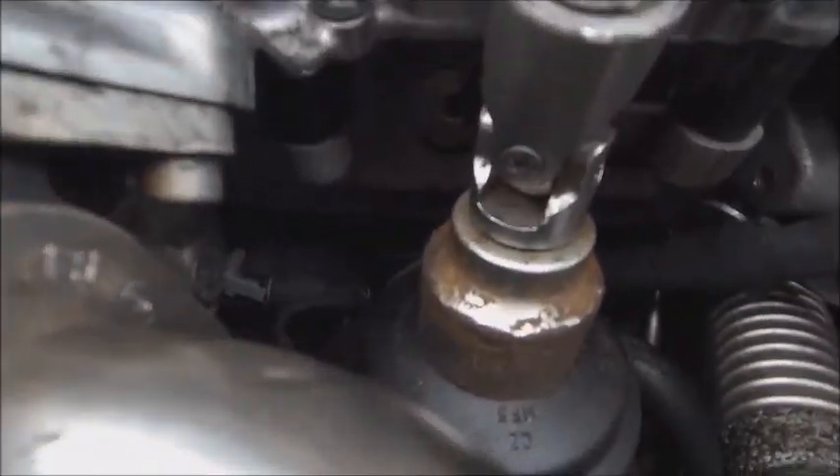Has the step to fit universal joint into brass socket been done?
Yes.